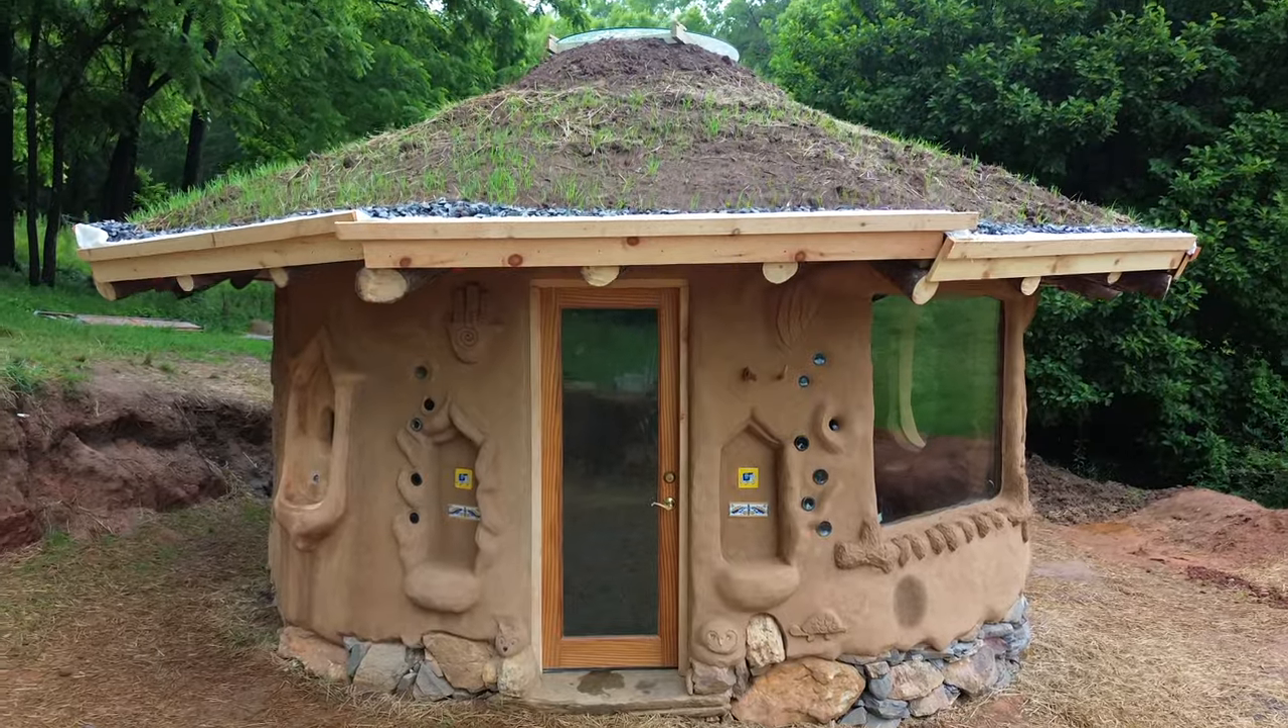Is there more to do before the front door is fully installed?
No.